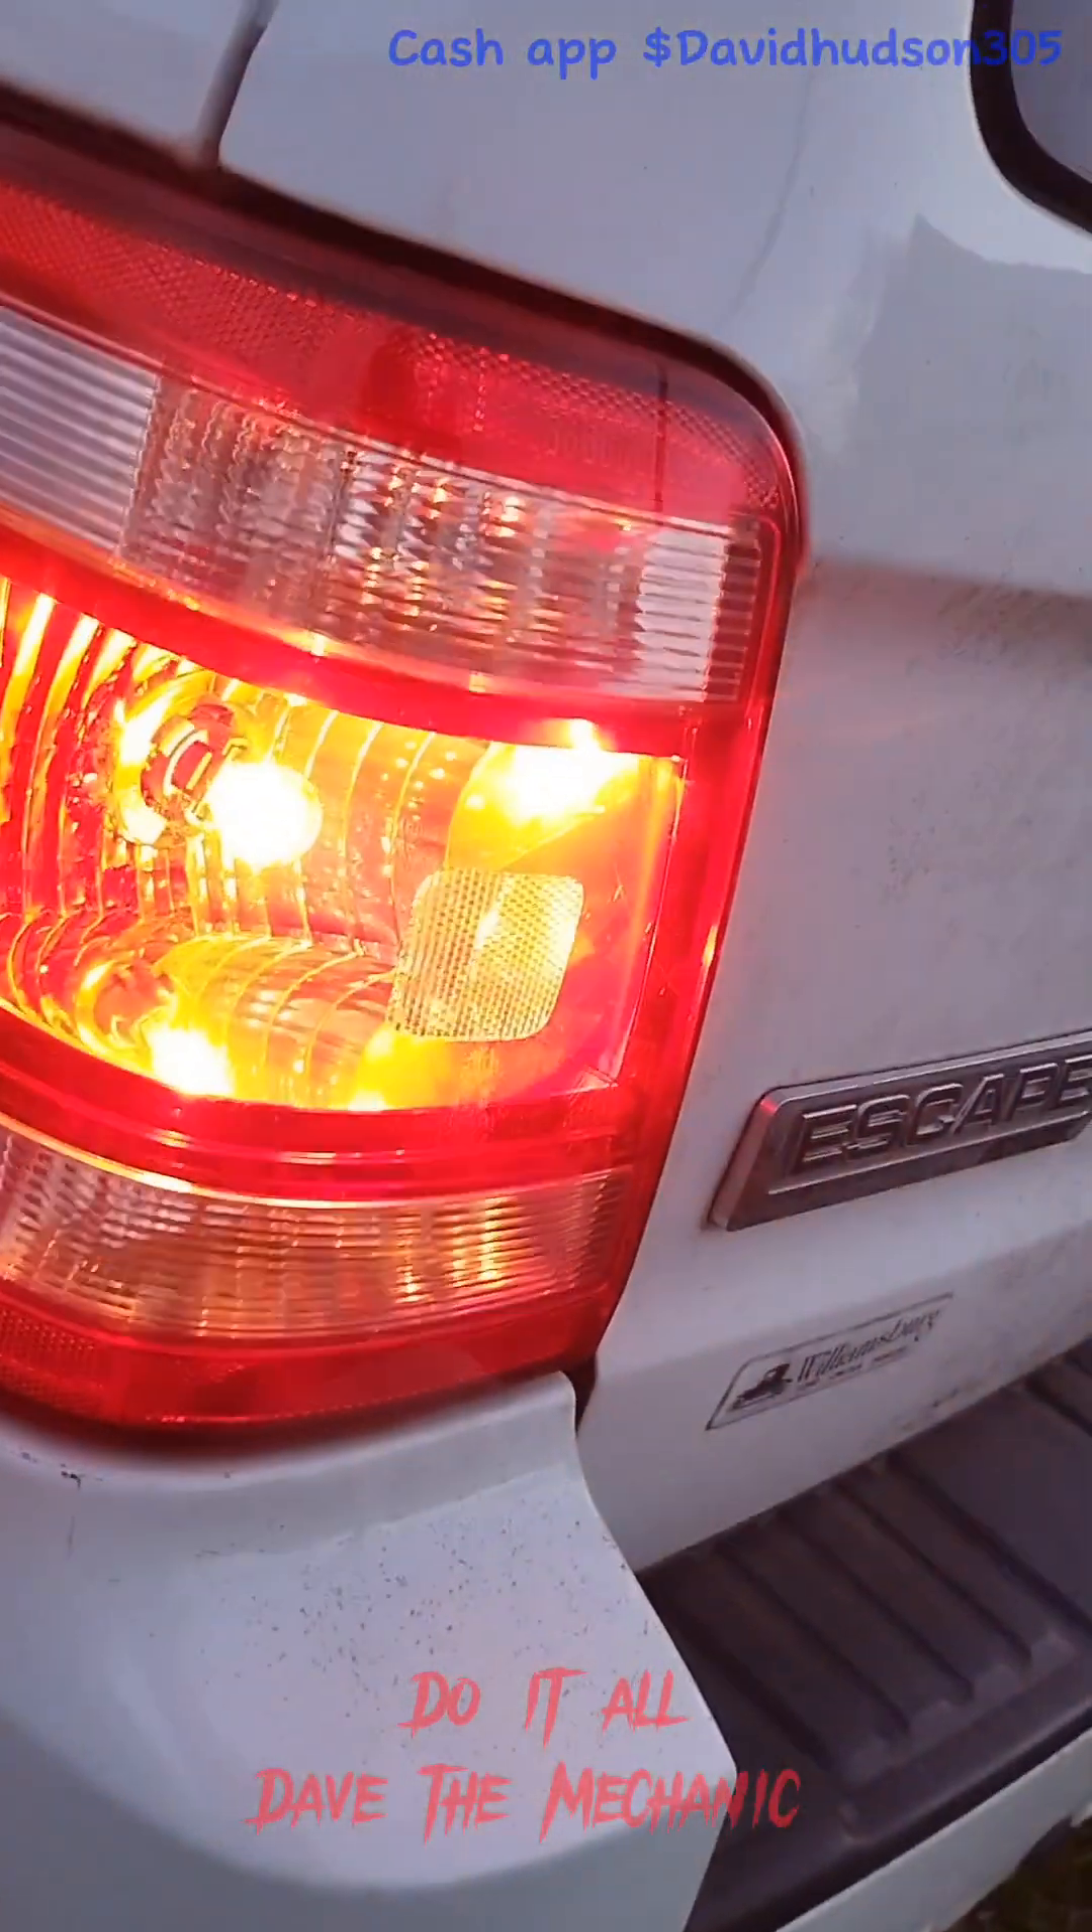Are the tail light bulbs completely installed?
Yes.